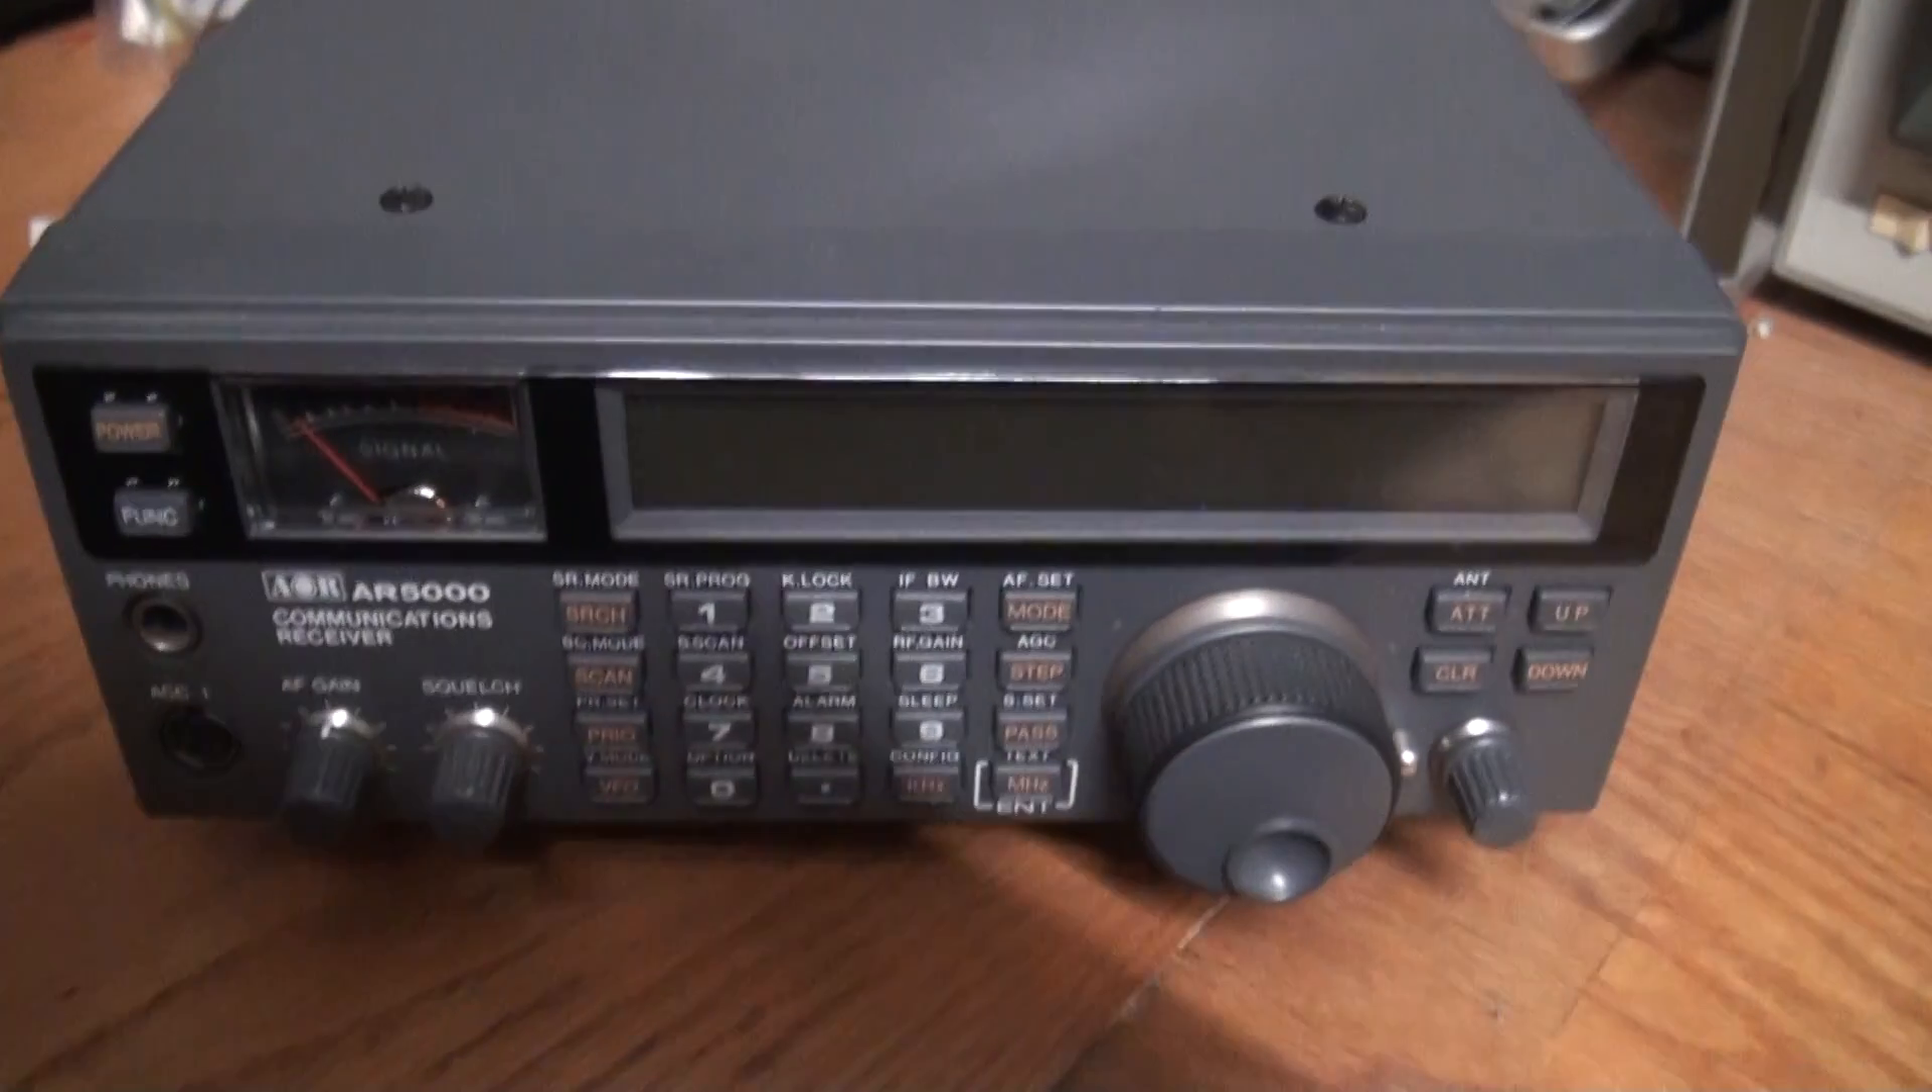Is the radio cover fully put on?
Yes.